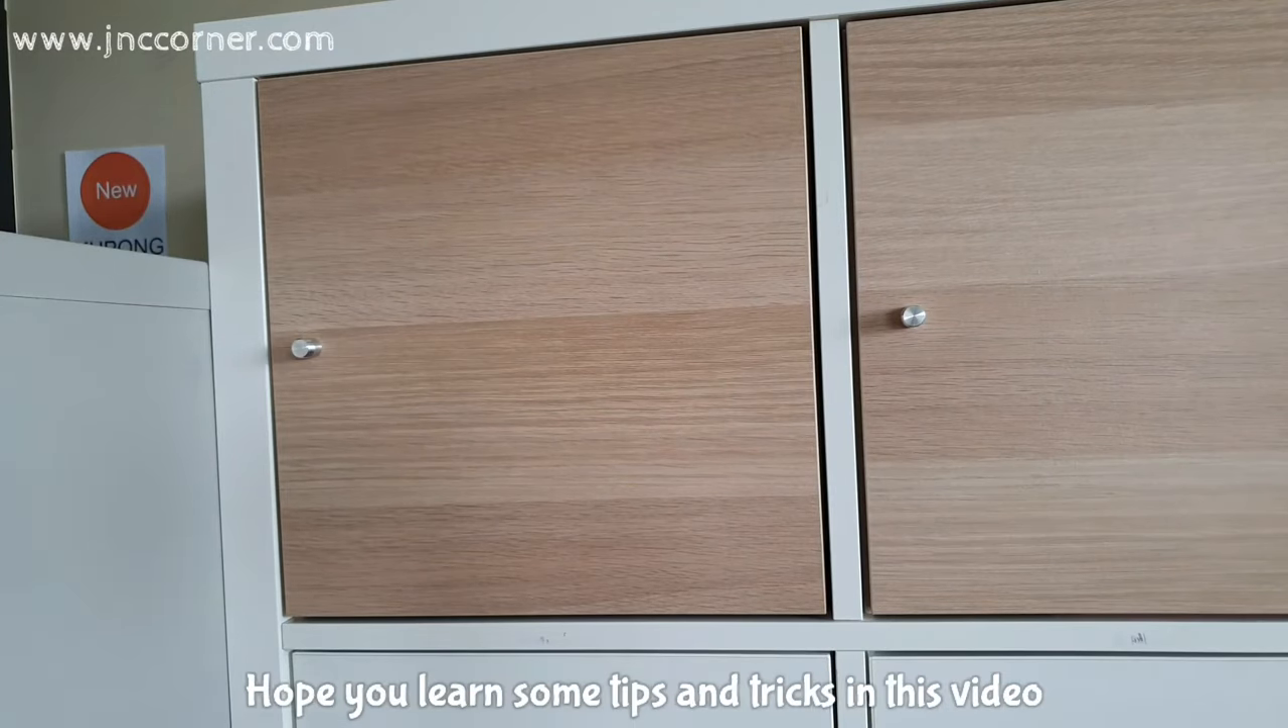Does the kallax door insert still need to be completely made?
No.